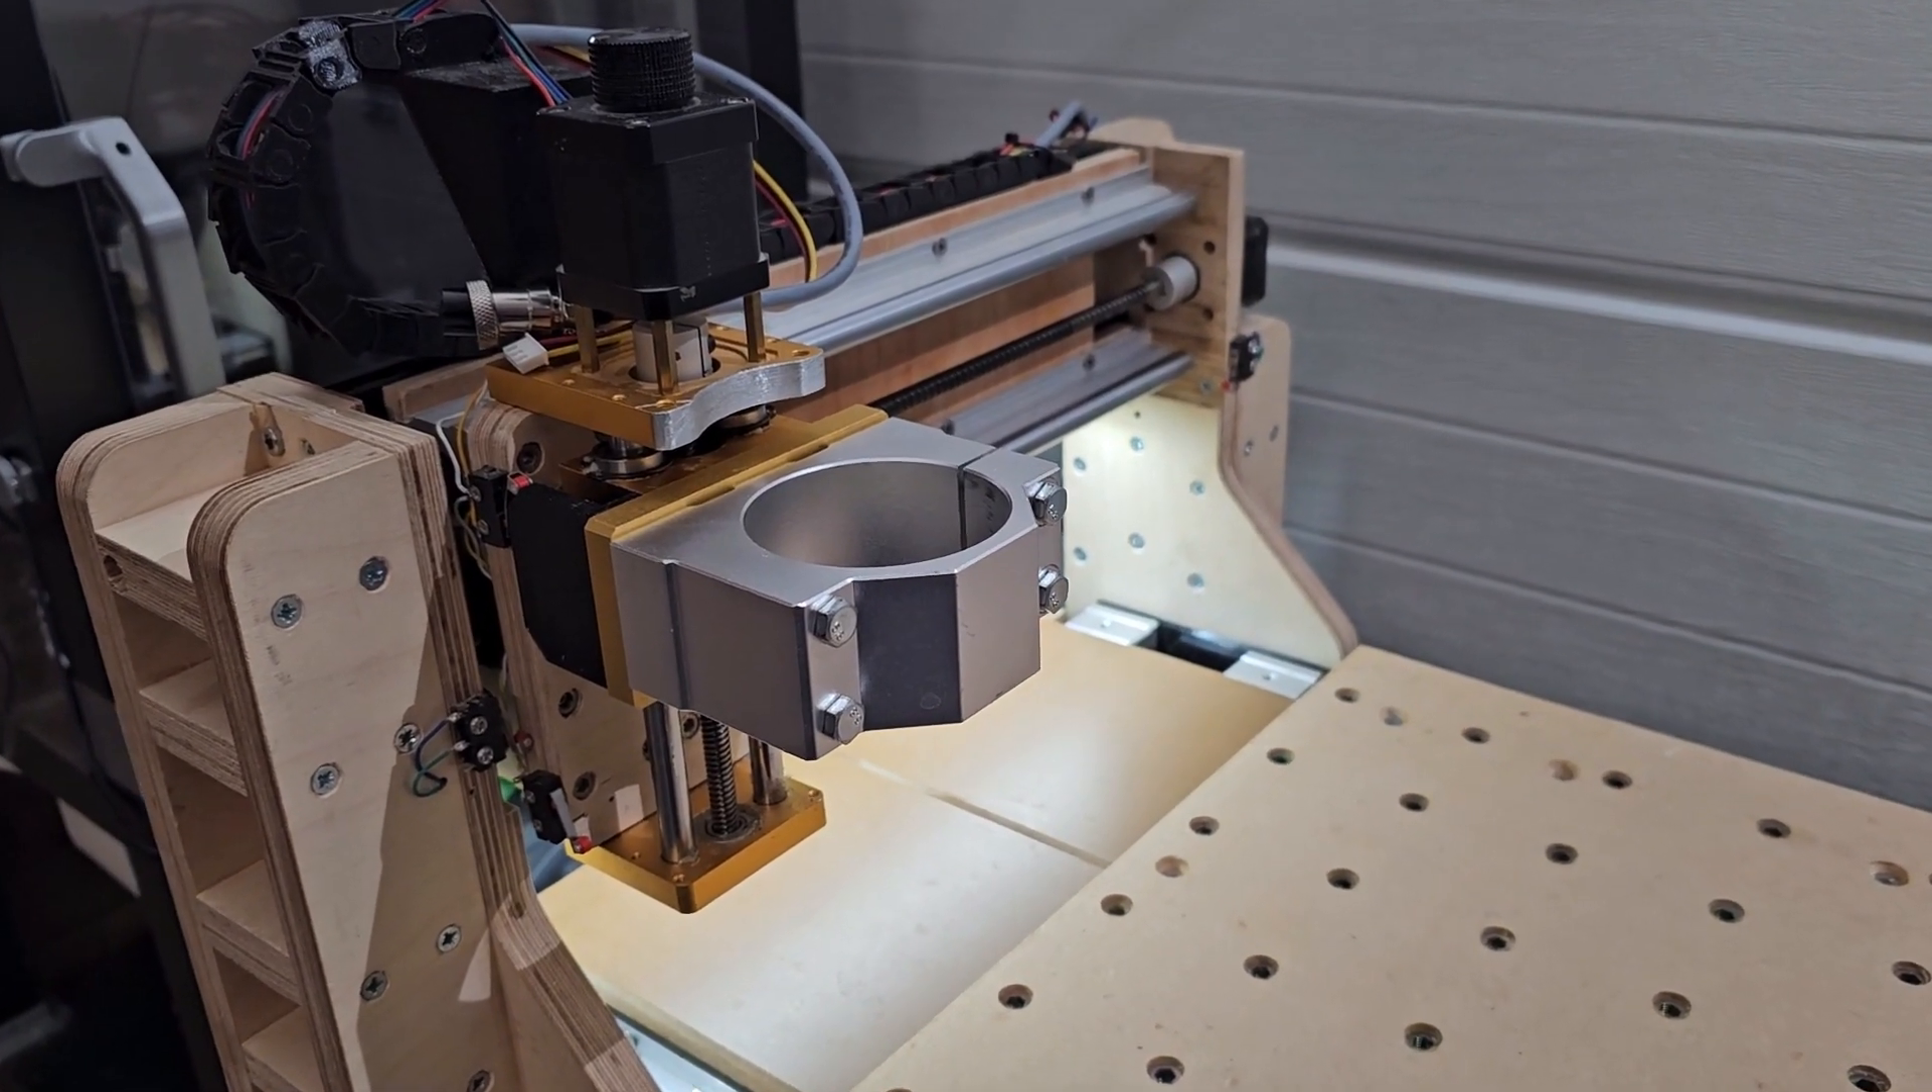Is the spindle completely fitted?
No.